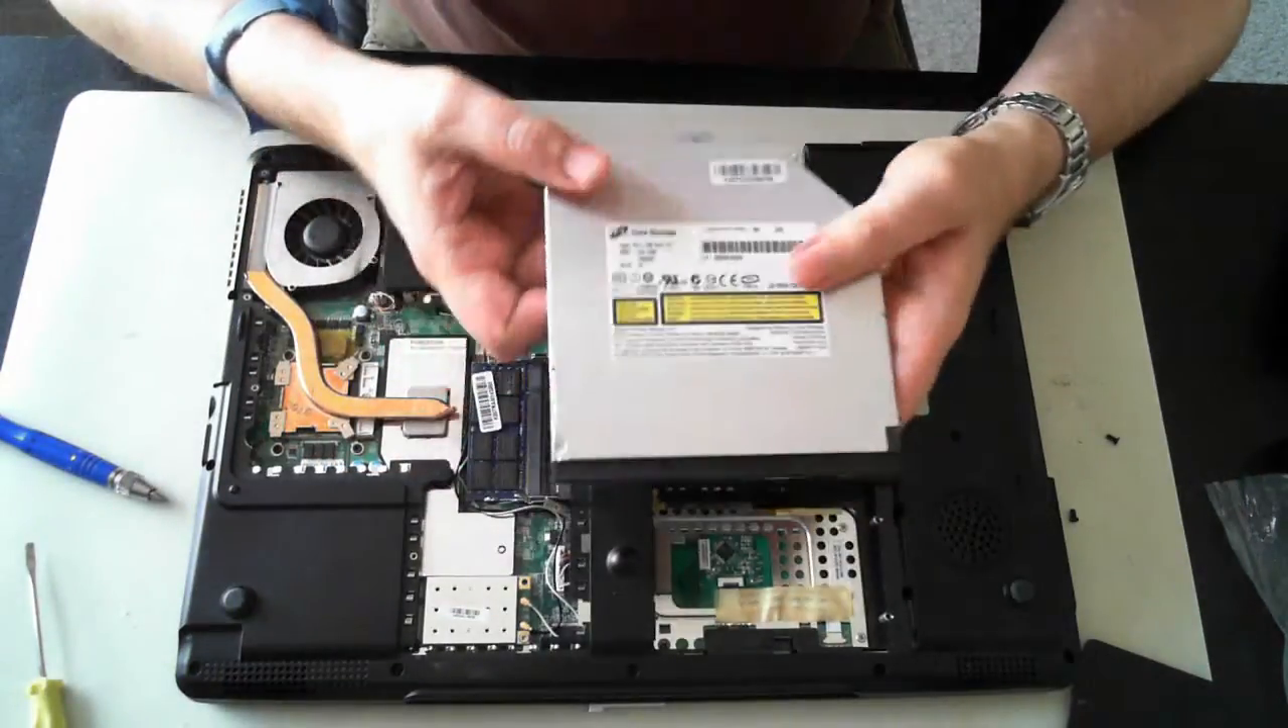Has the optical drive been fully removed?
Yes.